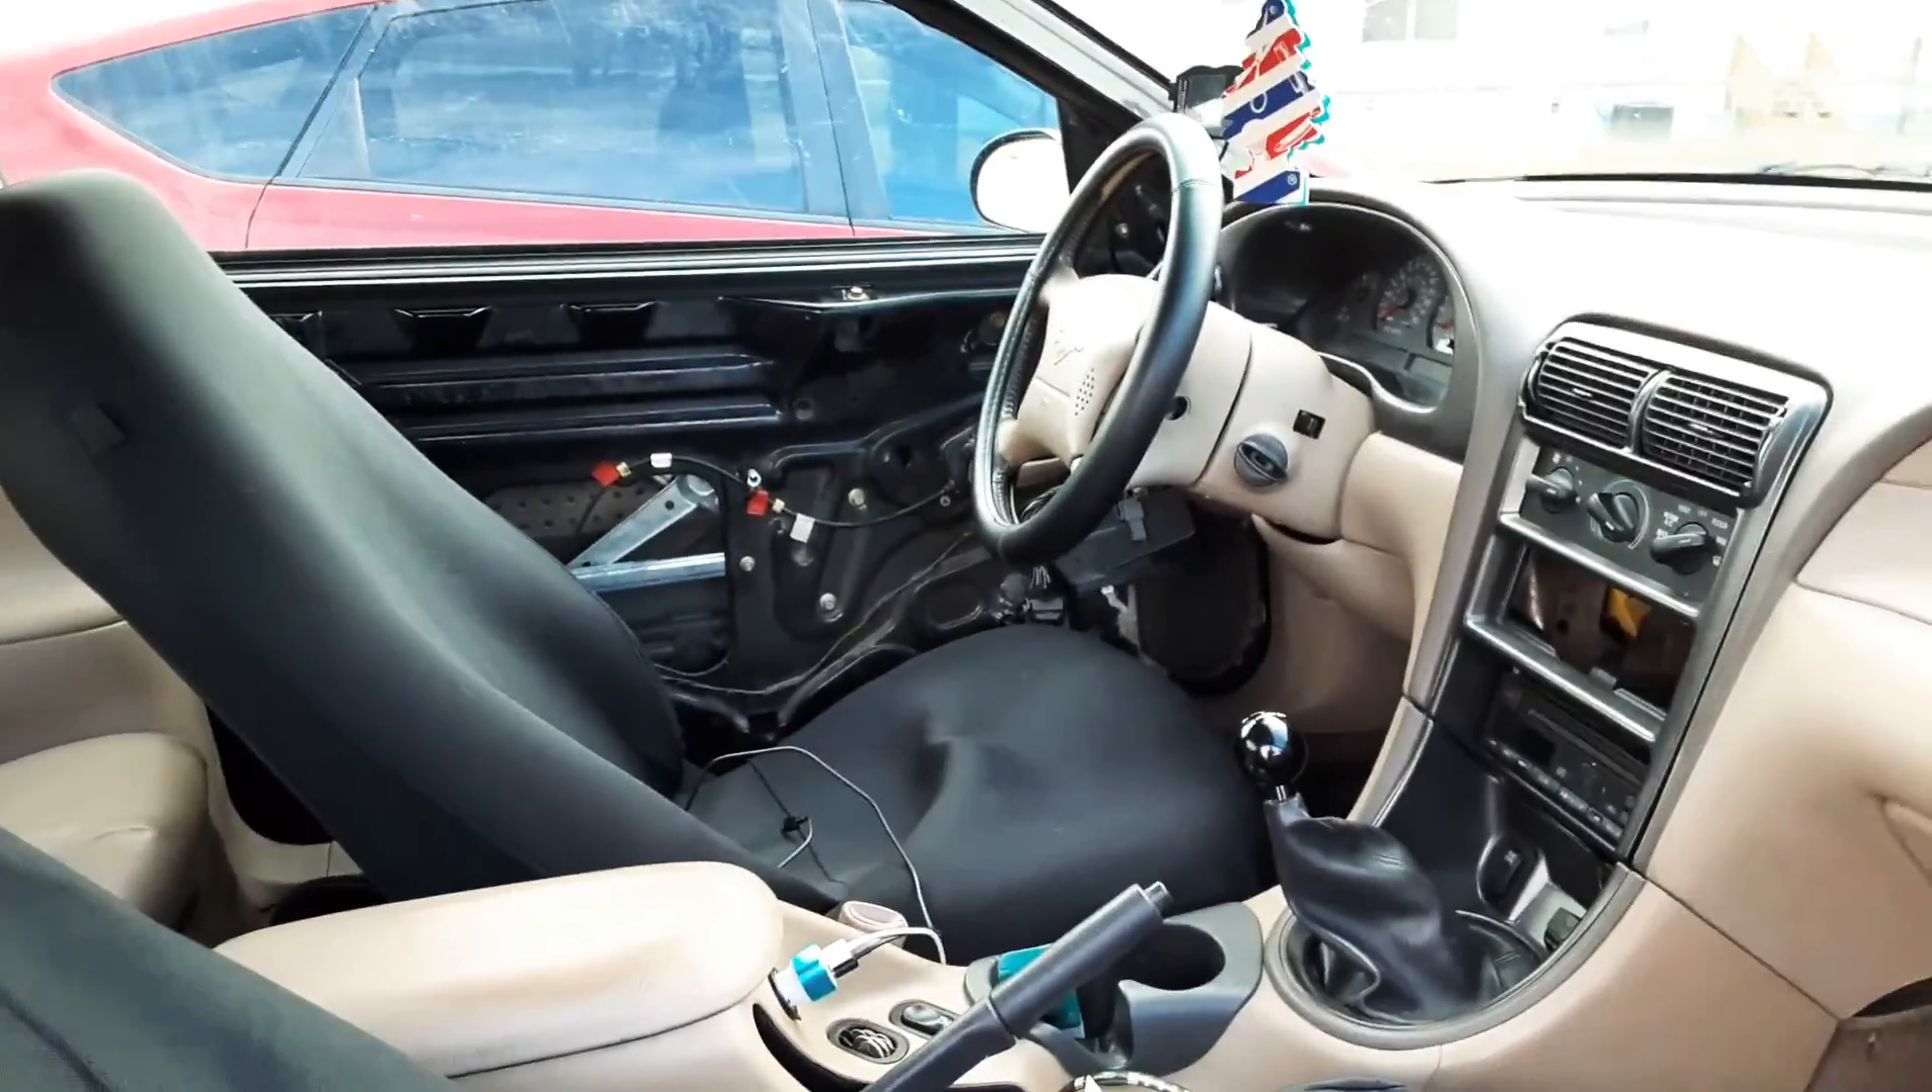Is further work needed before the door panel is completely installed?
Yes.